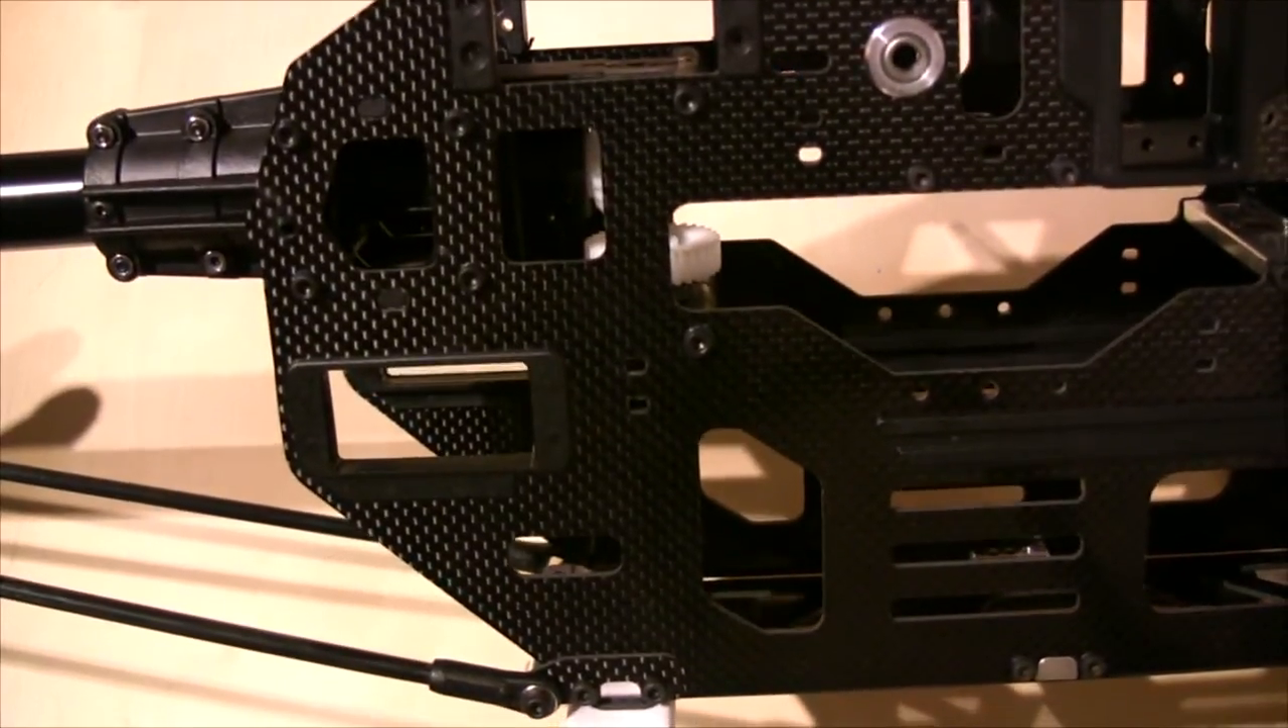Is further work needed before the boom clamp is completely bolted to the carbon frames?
No.